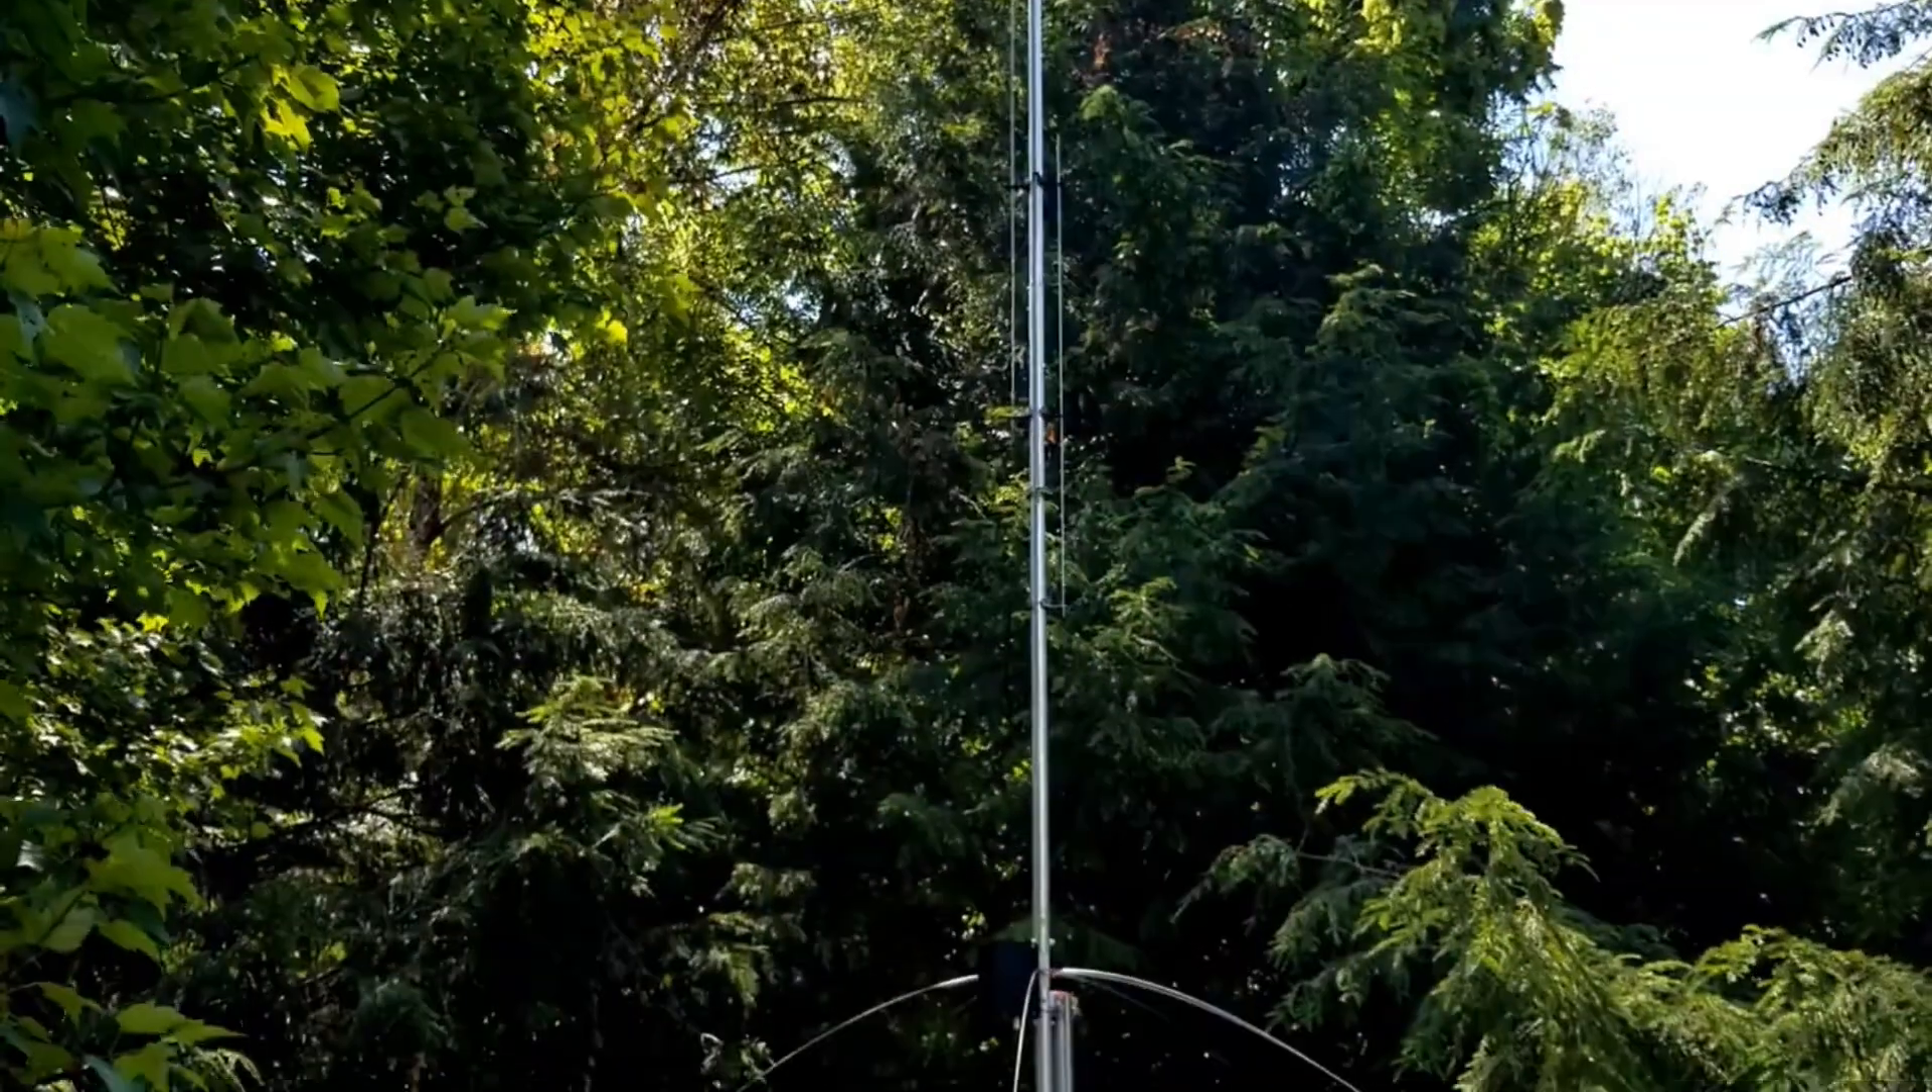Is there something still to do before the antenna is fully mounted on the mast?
No.